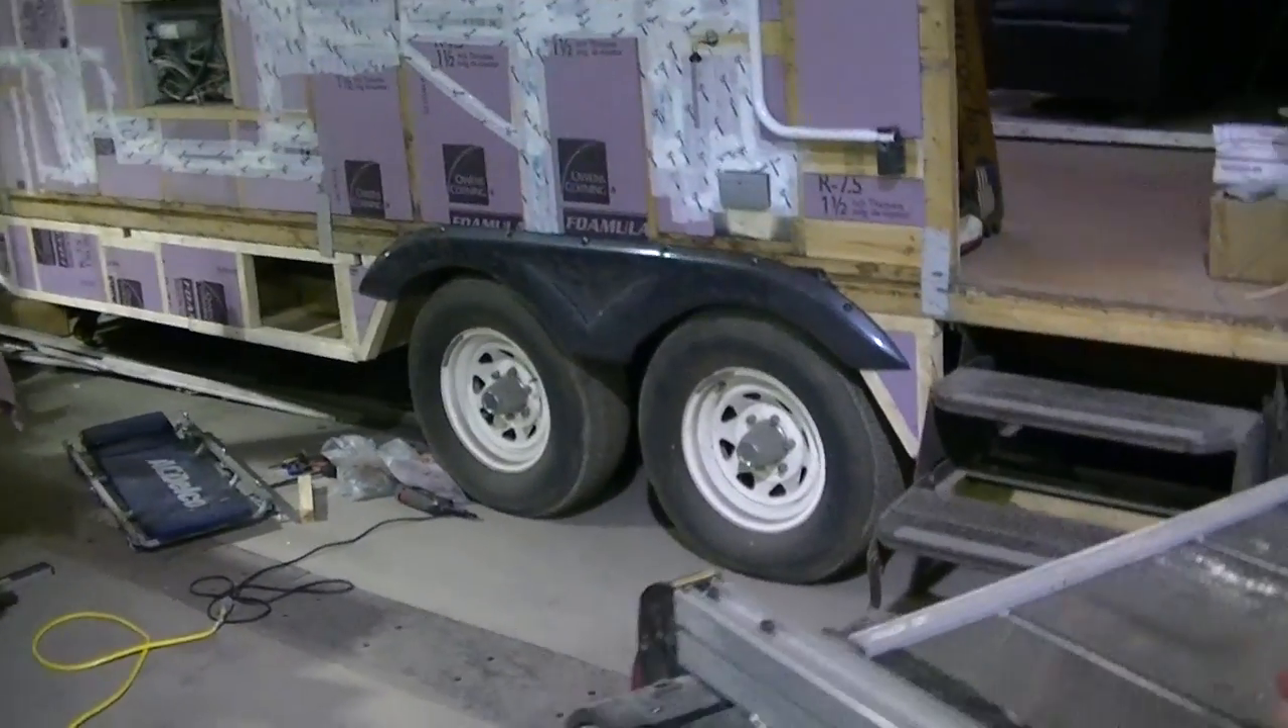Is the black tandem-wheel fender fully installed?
Yes.